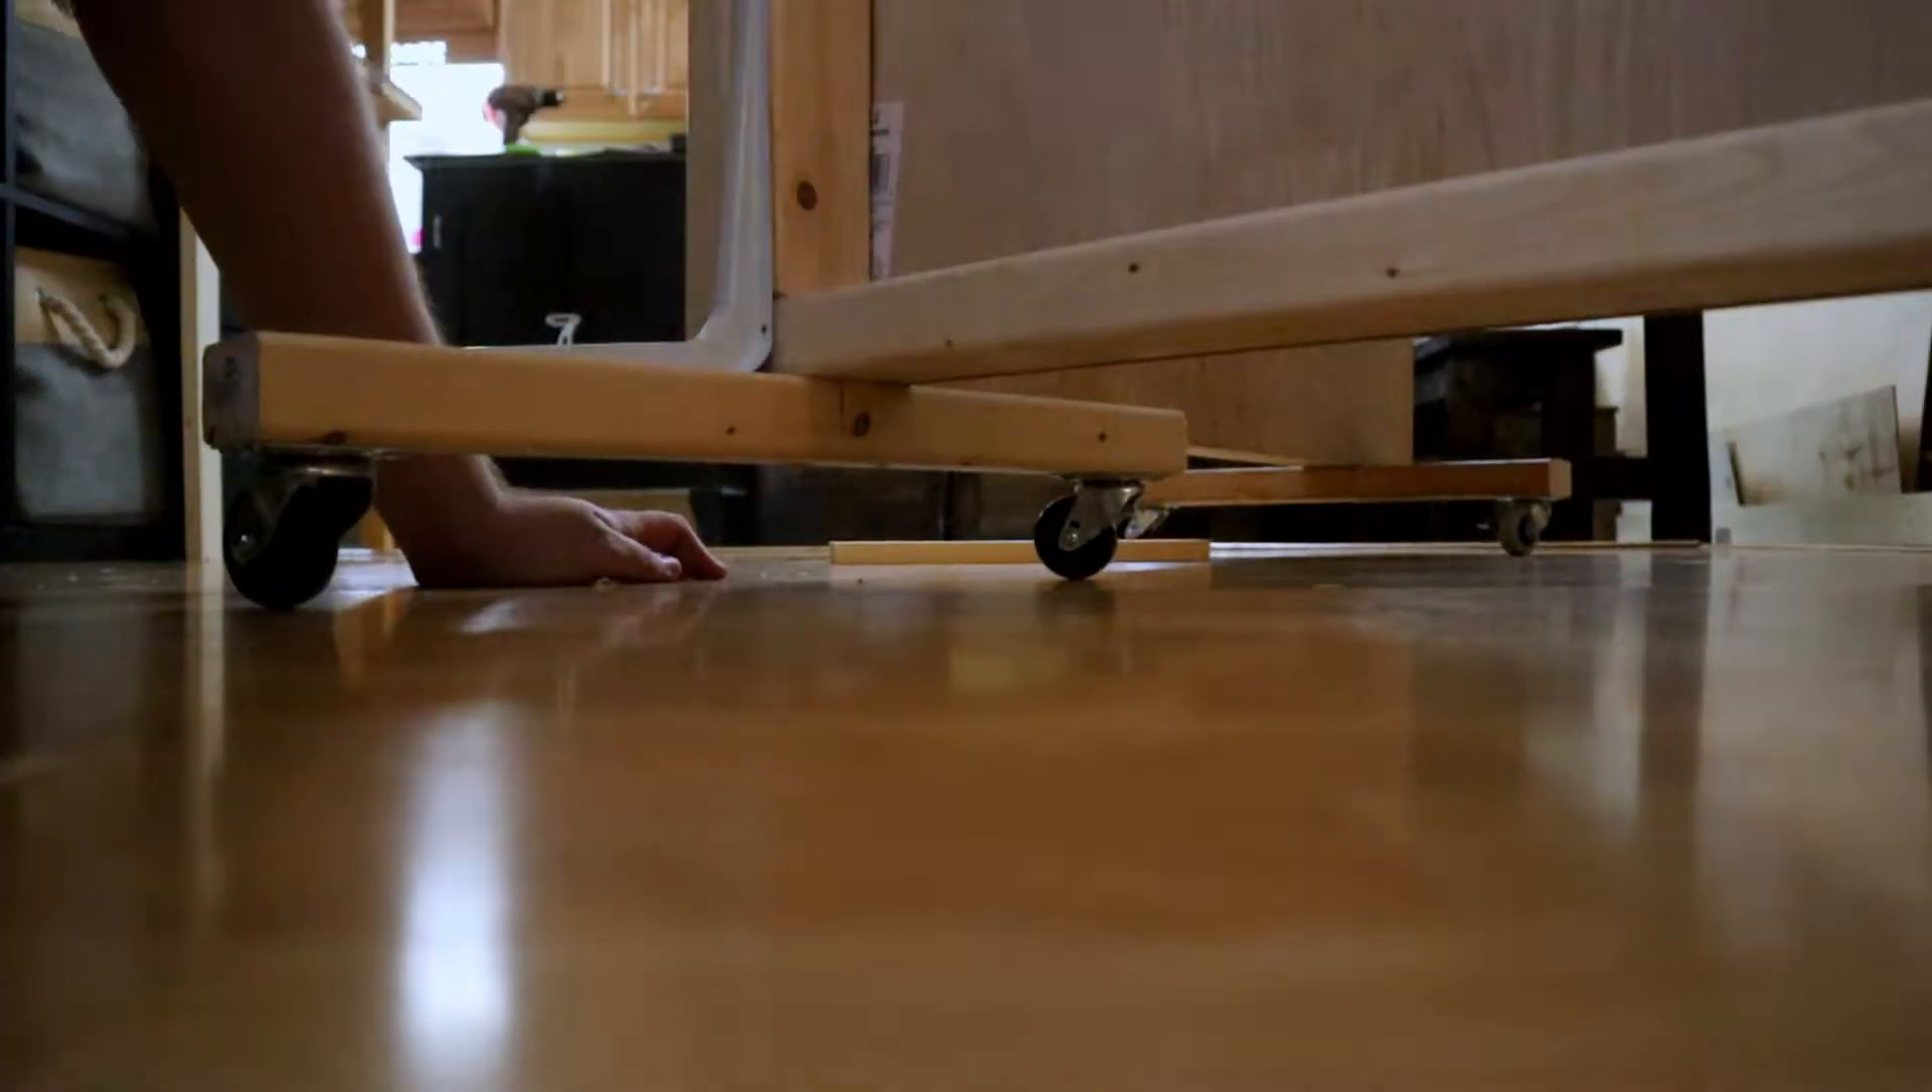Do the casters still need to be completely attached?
No.